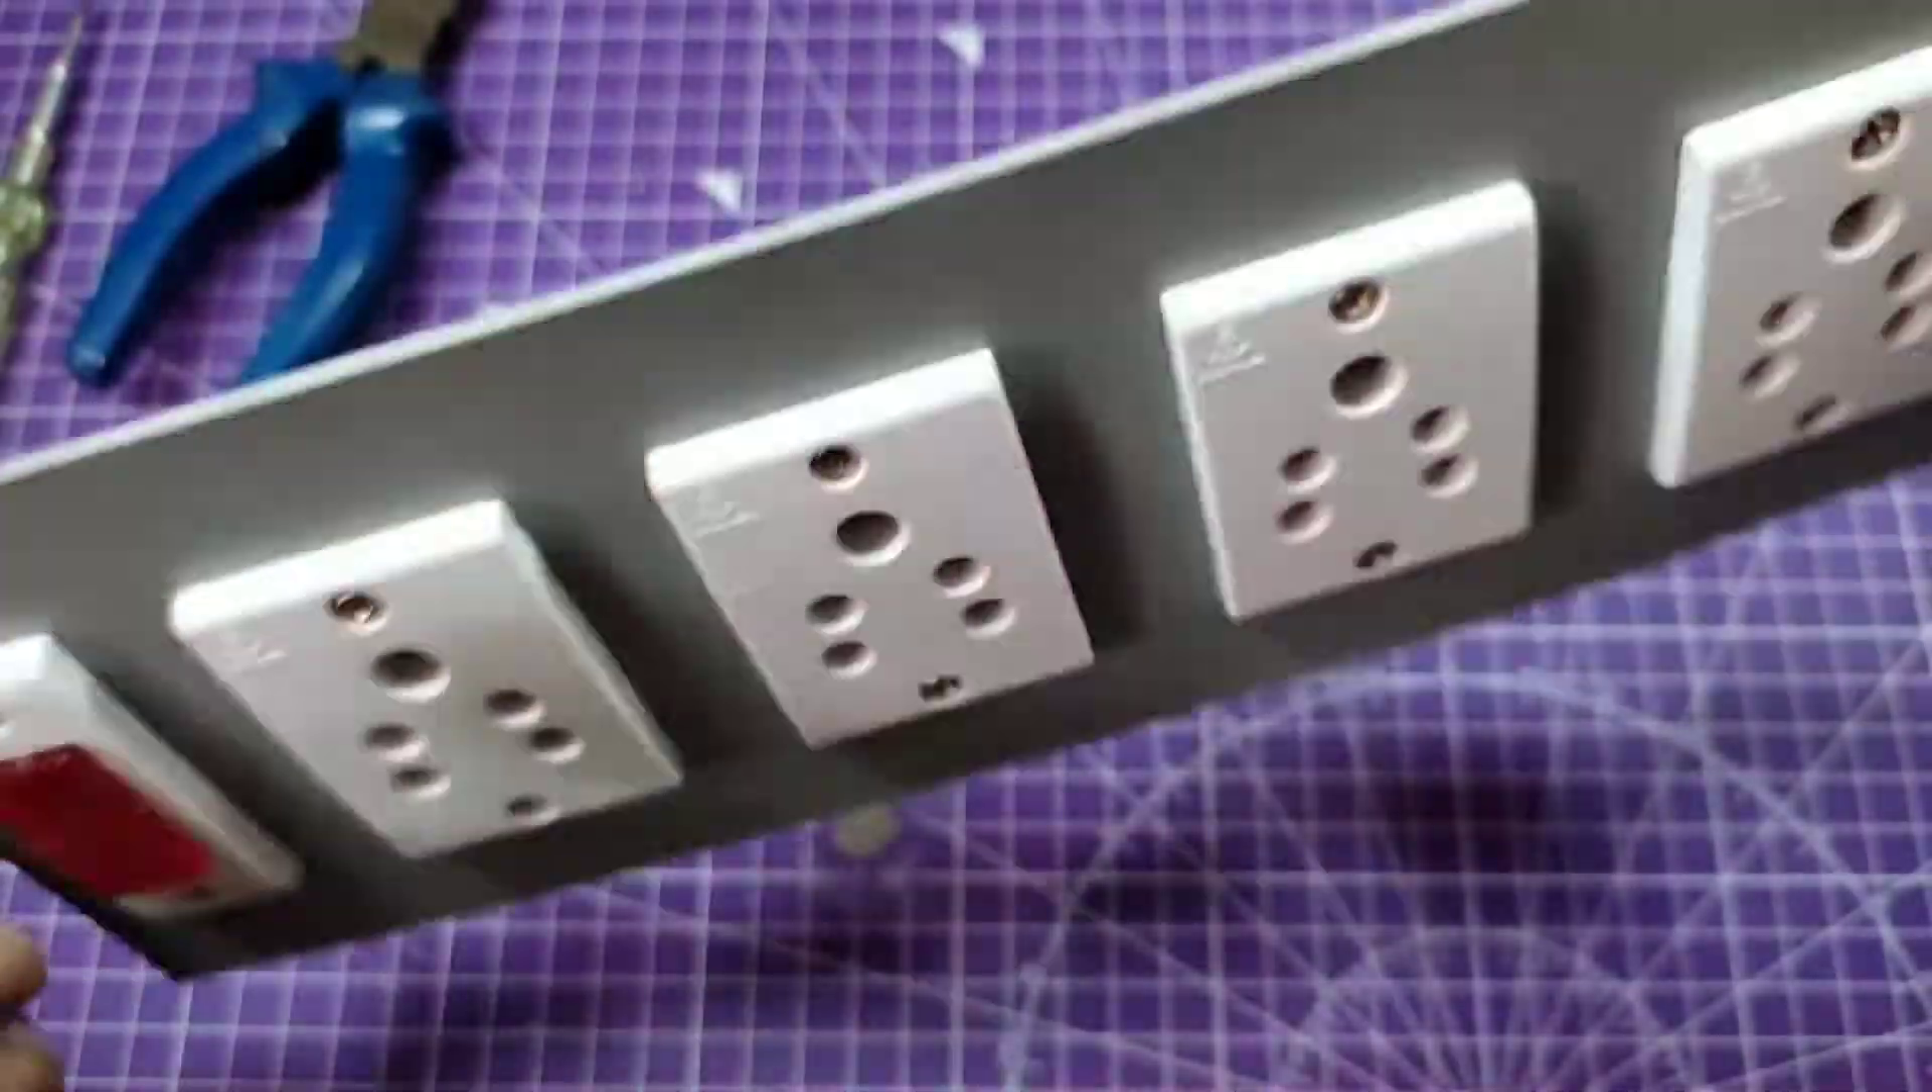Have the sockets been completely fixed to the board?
Yes.